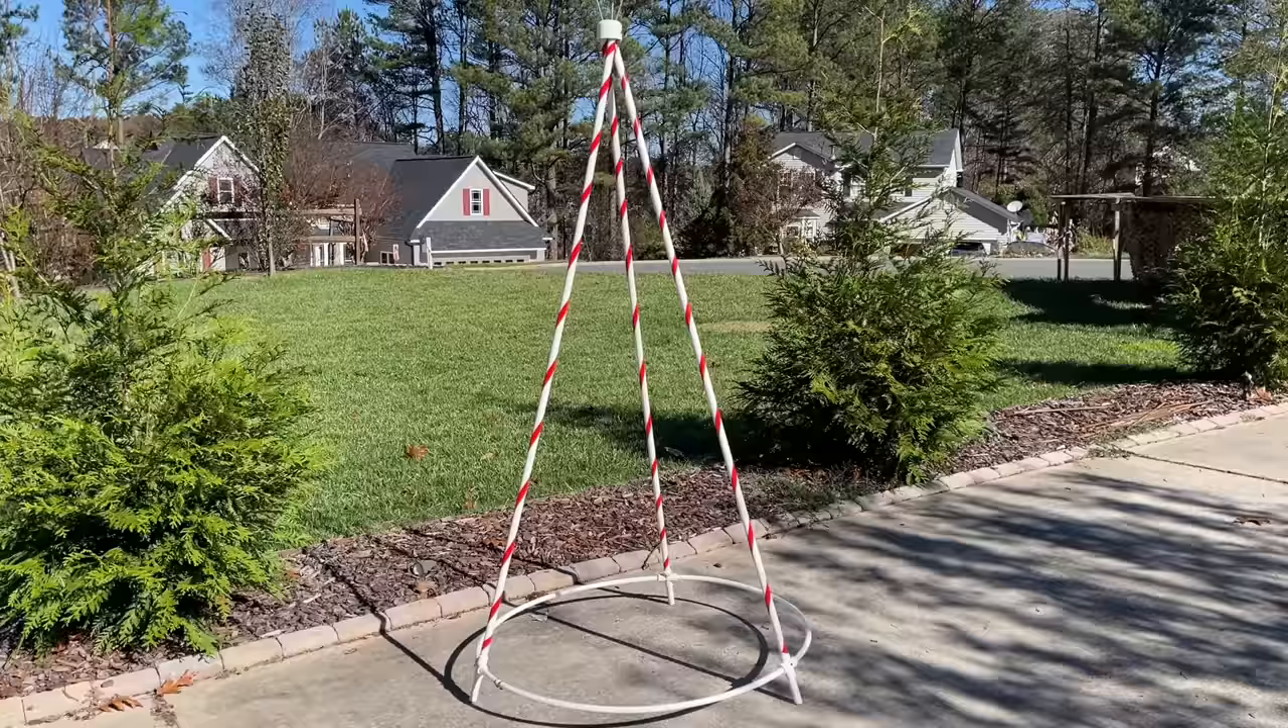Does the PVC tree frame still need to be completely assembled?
No.